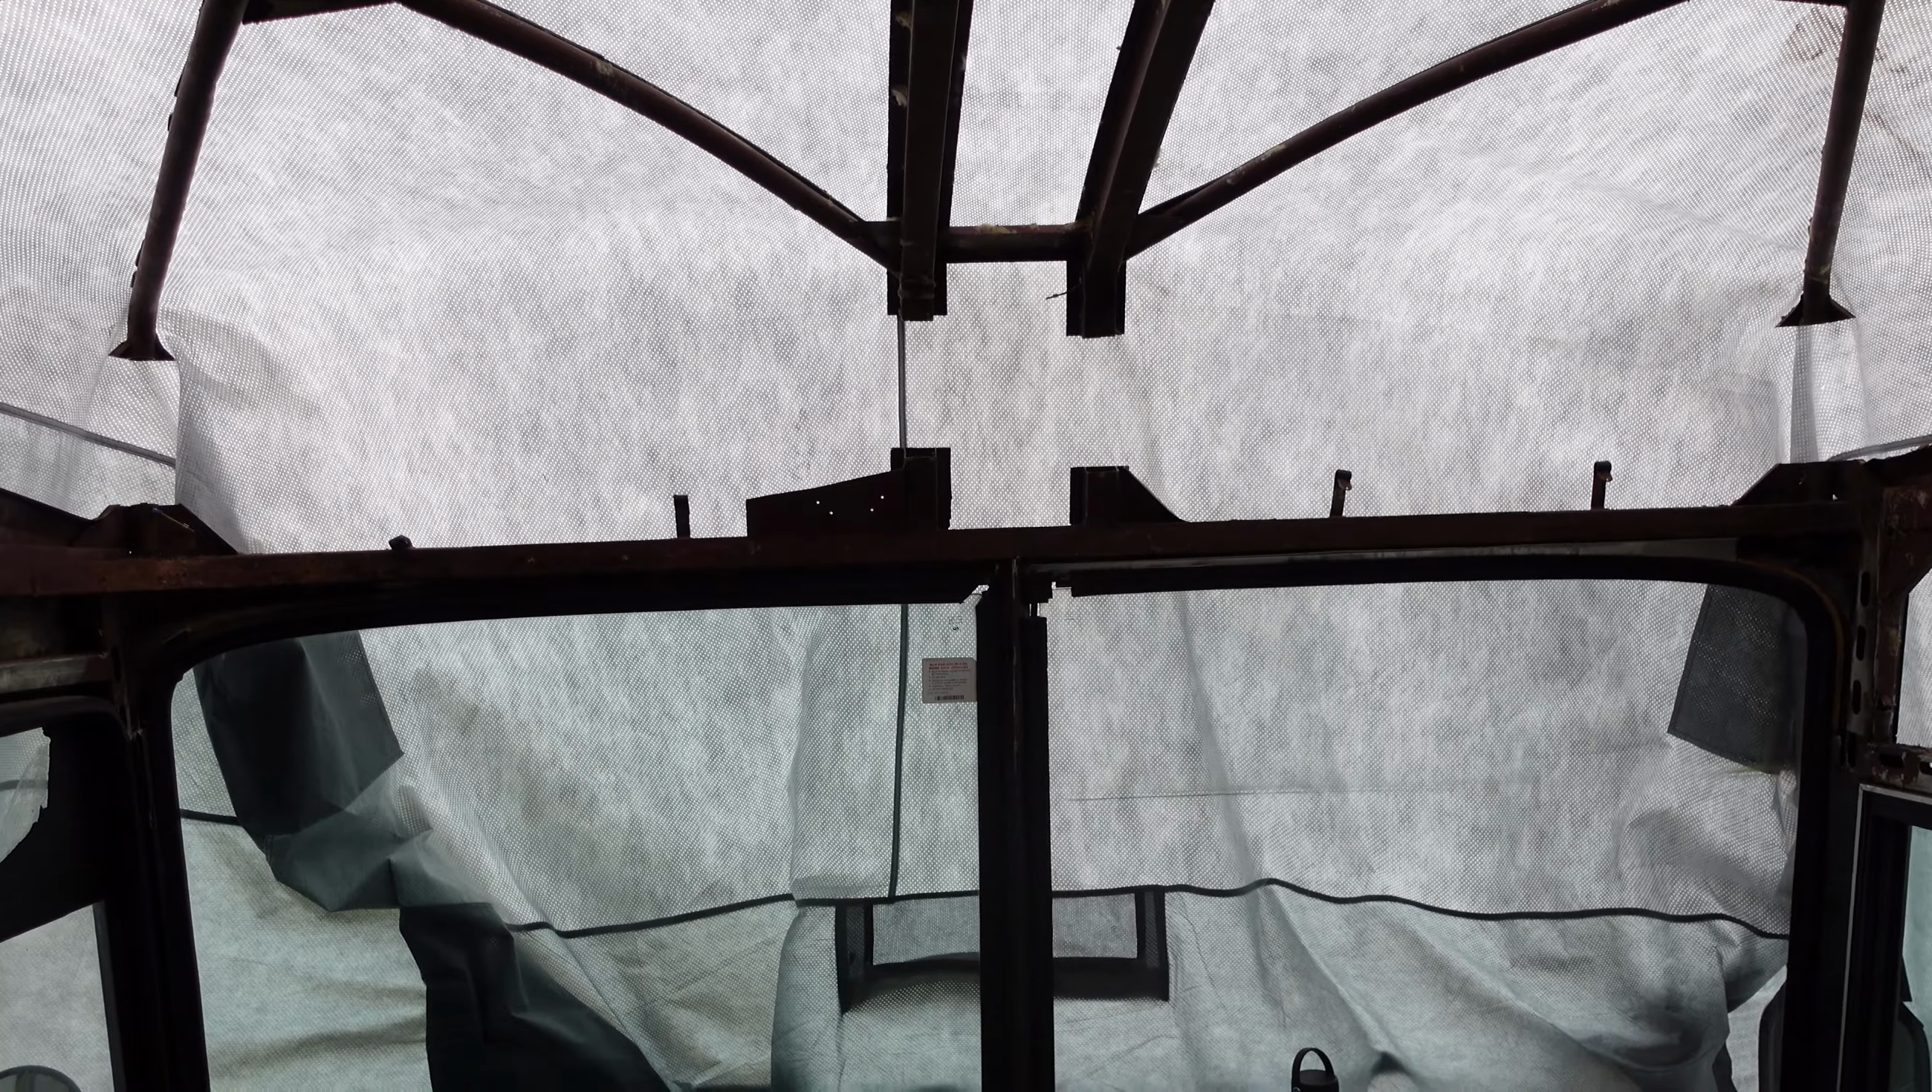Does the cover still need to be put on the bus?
No.